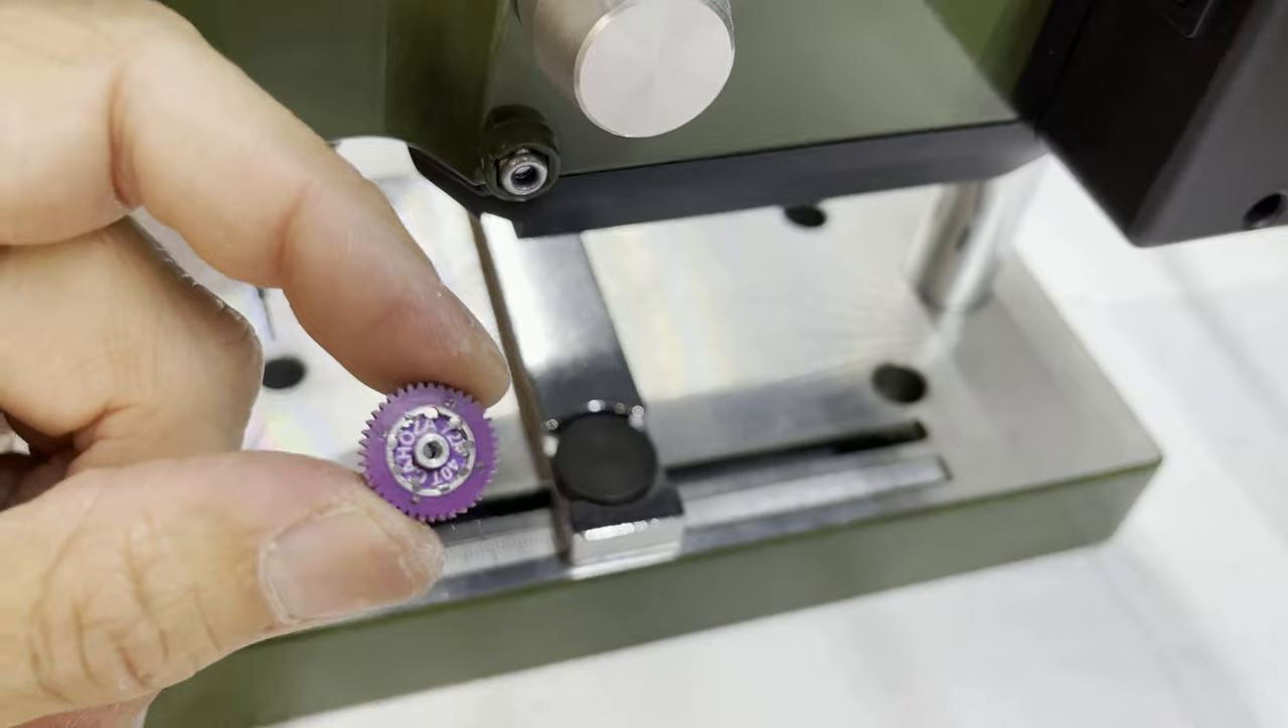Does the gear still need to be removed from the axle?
No.